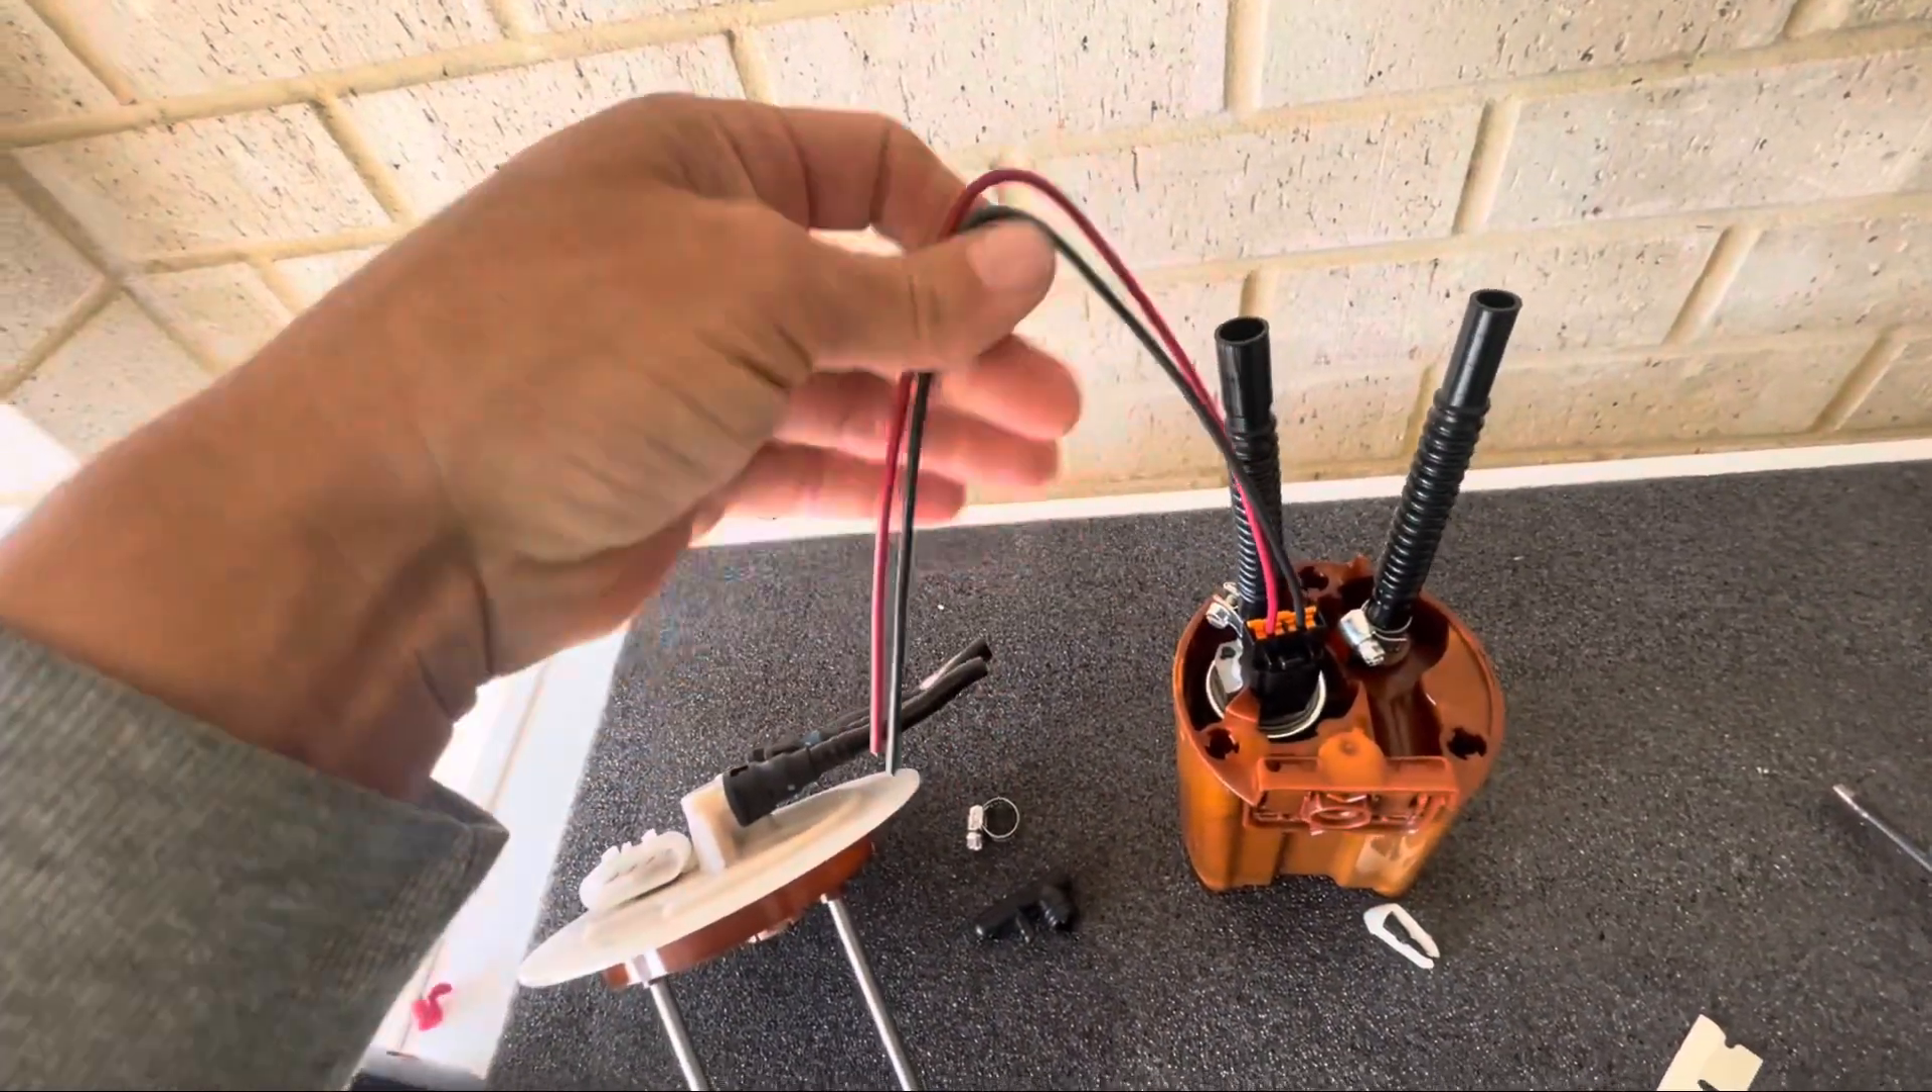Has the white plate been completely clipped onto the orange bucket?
No.